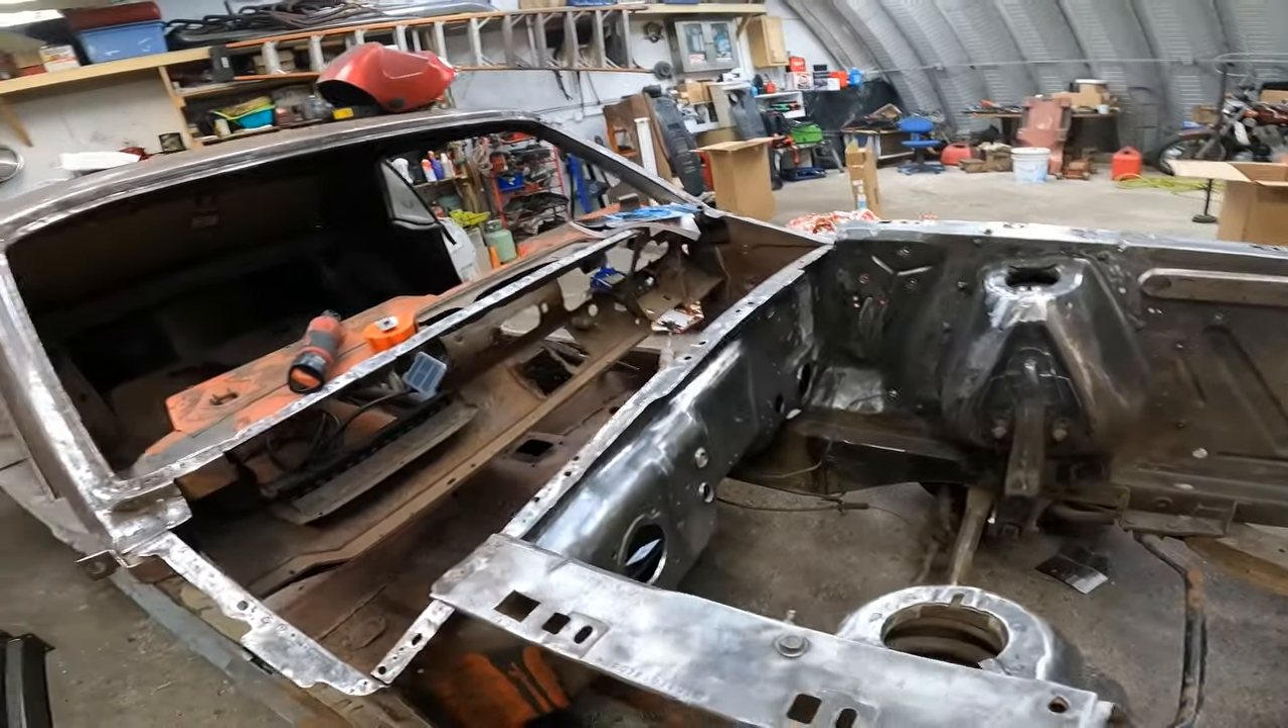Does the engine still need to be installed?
Yes.